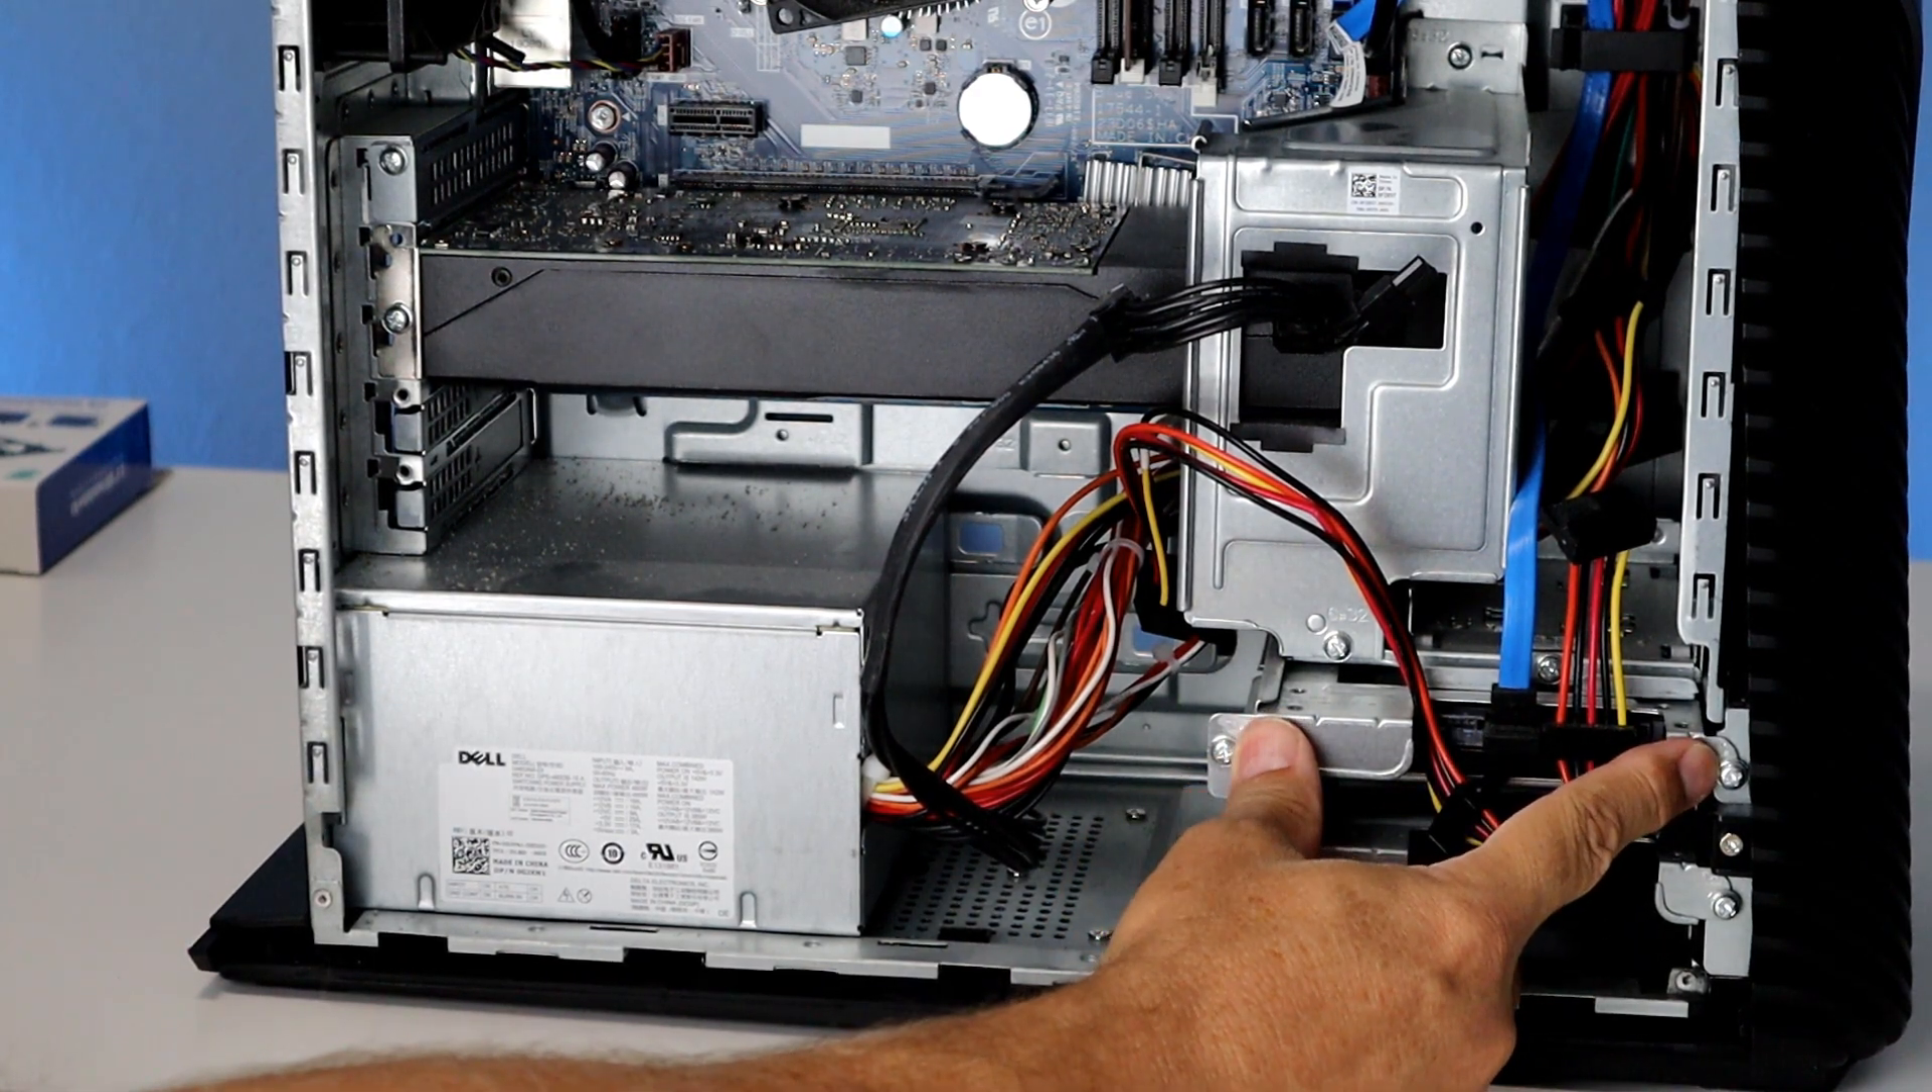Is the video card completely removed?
No.